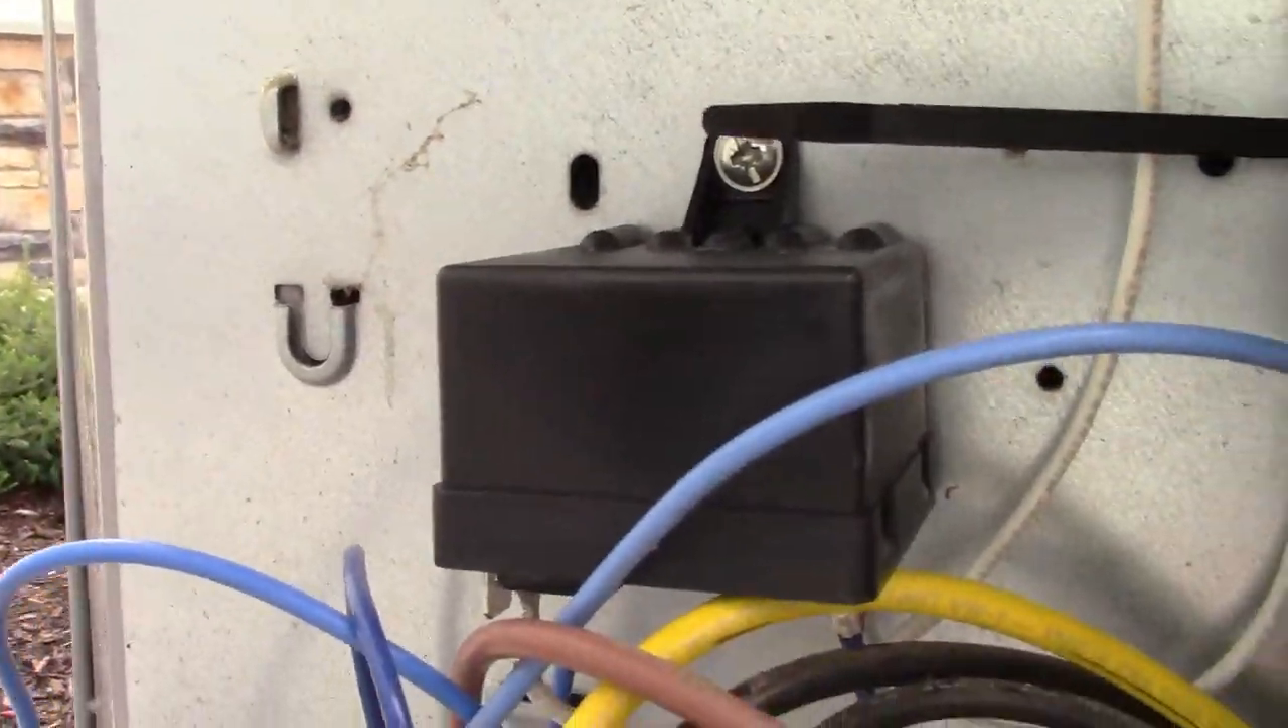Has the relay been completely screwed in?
Yes.